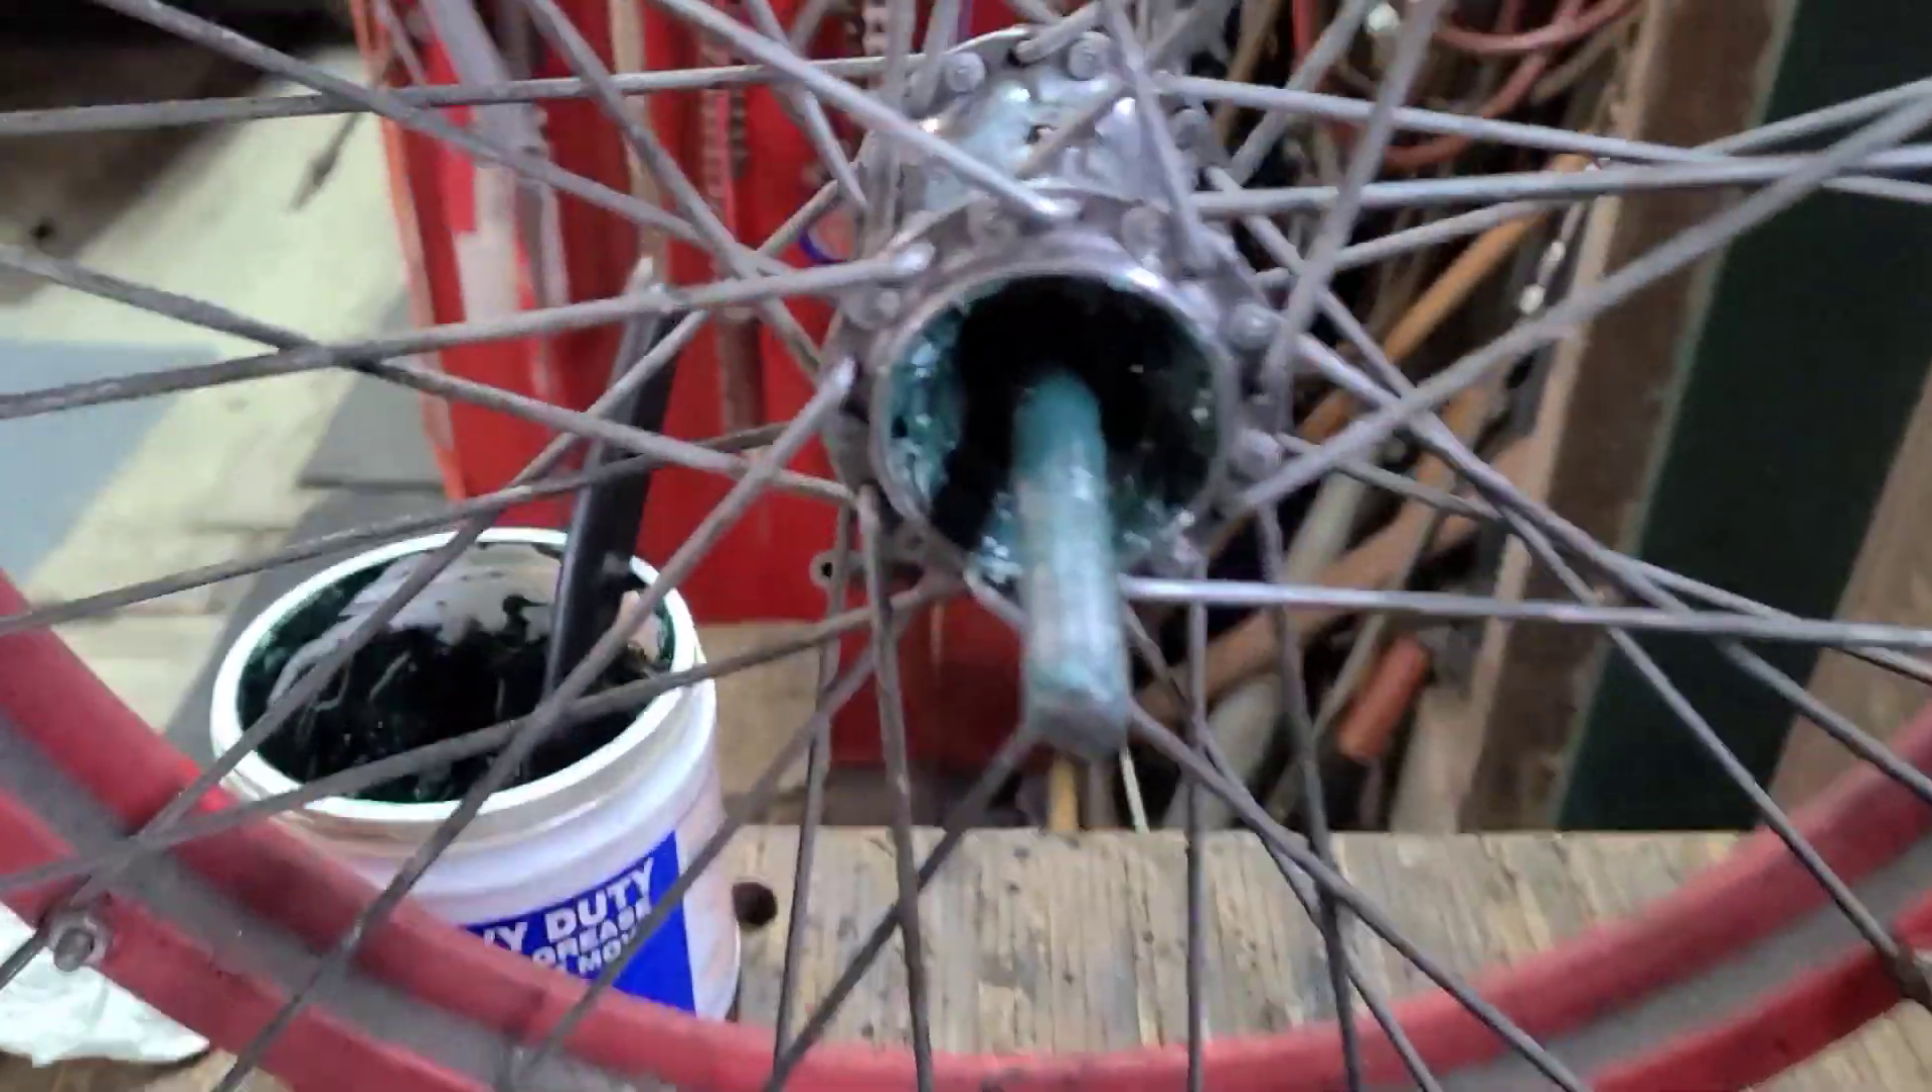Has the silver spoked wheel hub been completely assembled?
No.